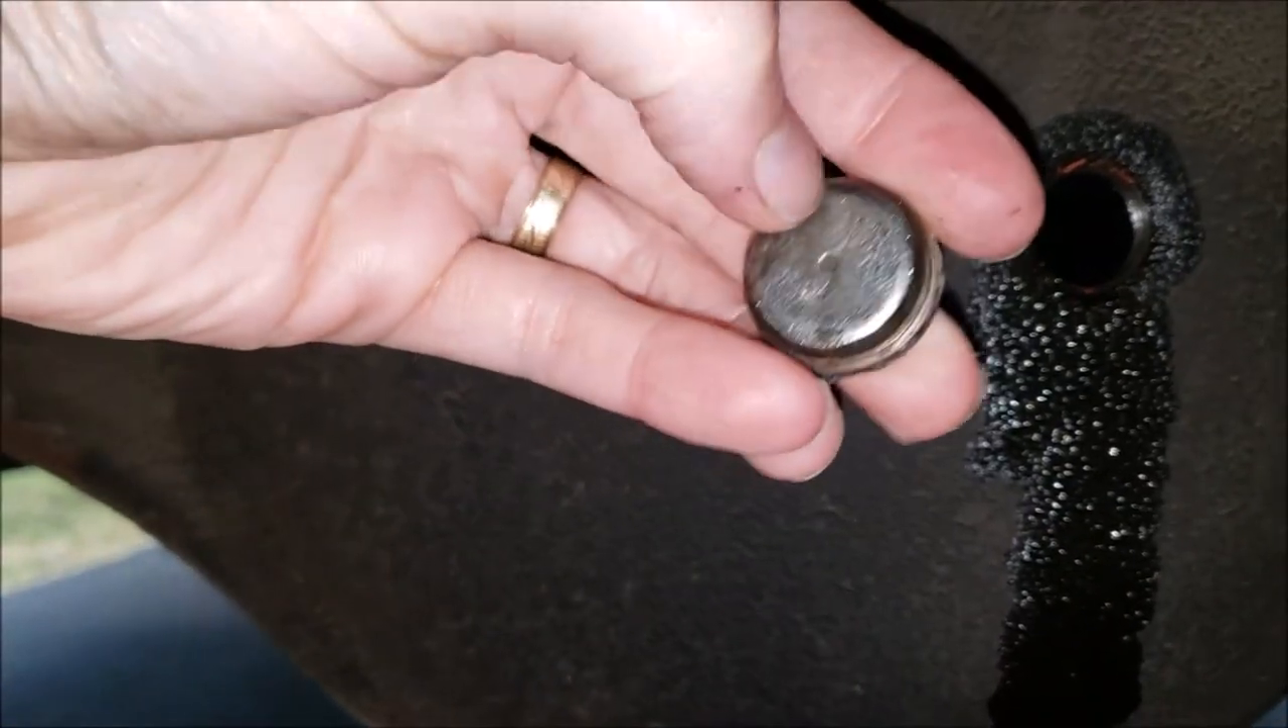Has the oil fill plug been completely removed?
Yes.